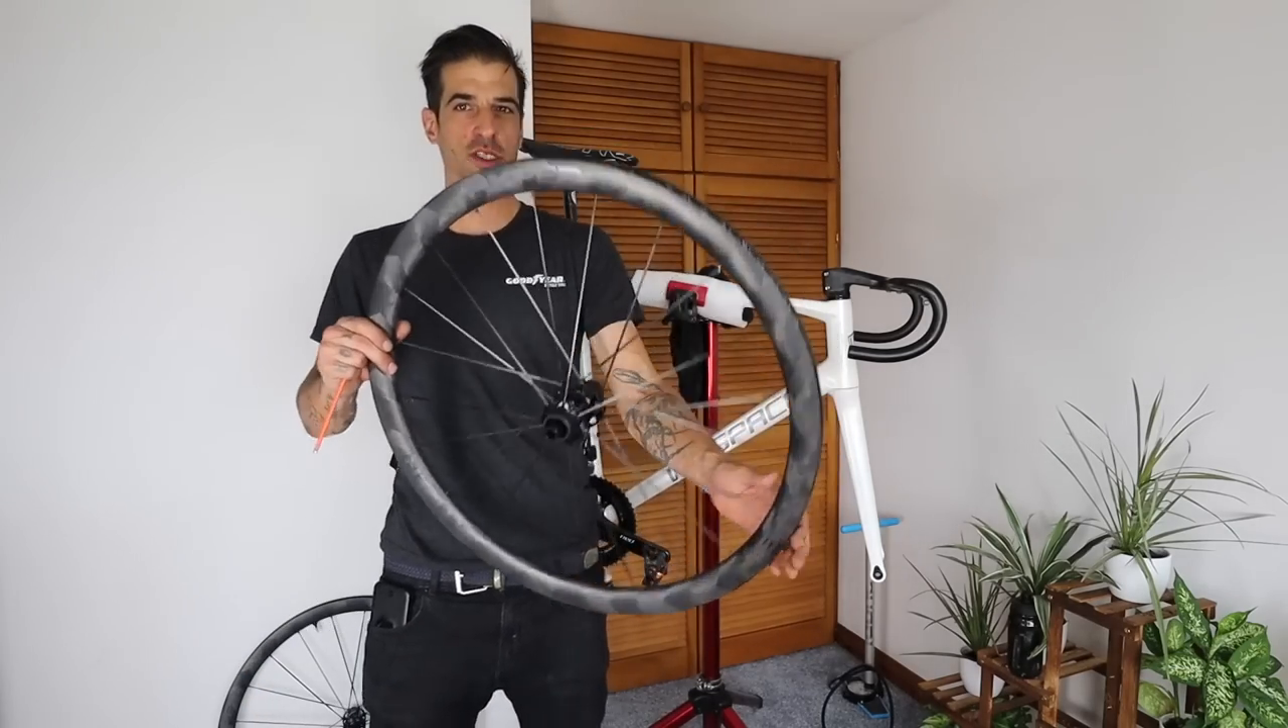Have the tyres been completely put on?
No.